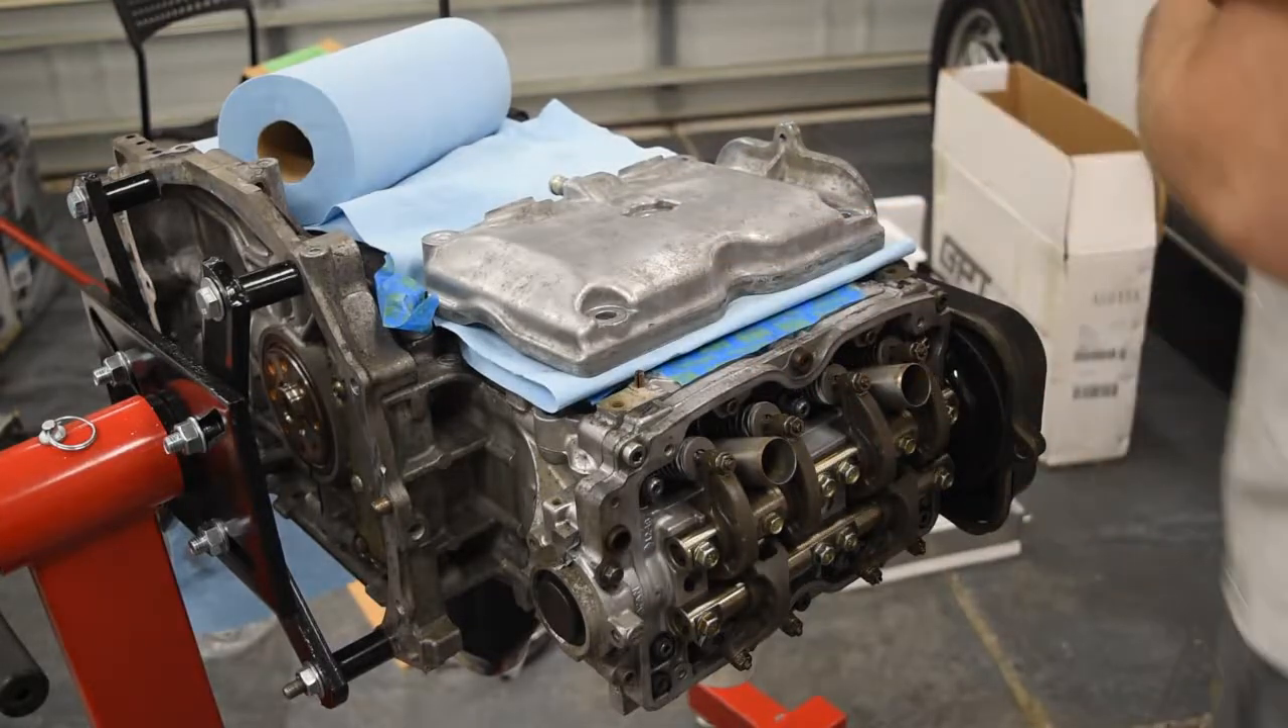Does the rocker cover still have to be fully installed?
Yes.